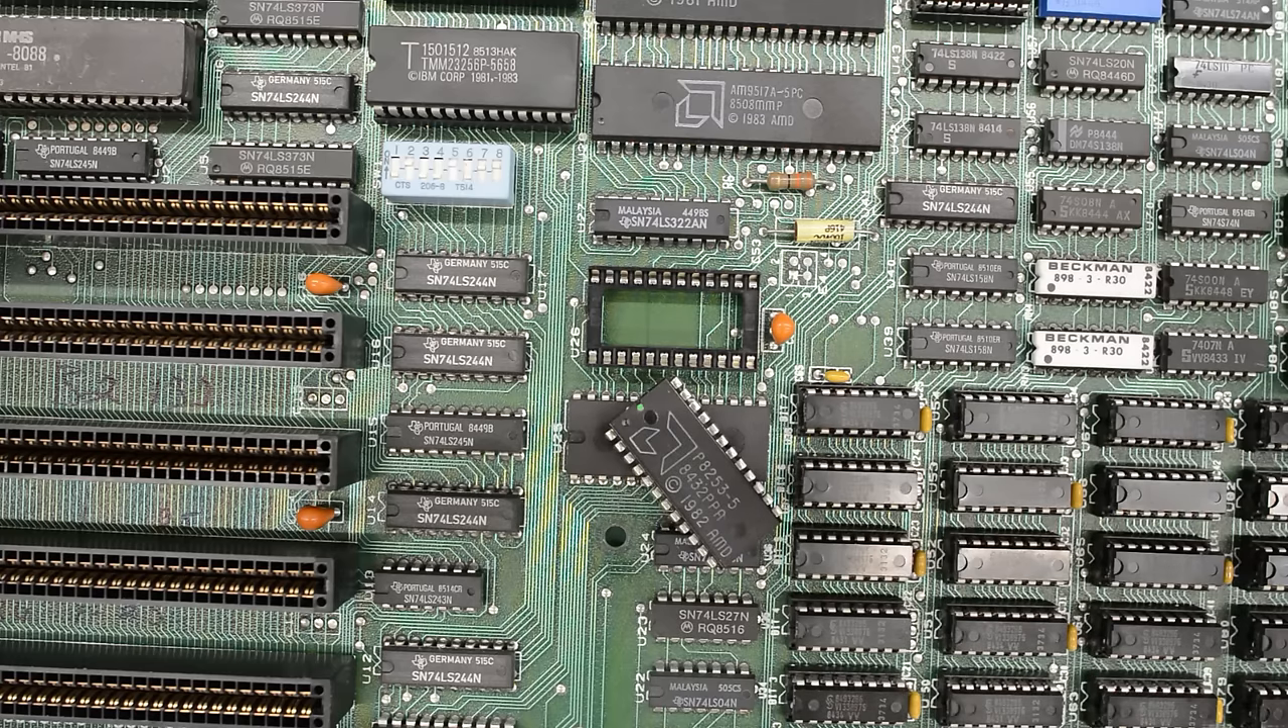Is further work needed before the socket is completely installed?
No.